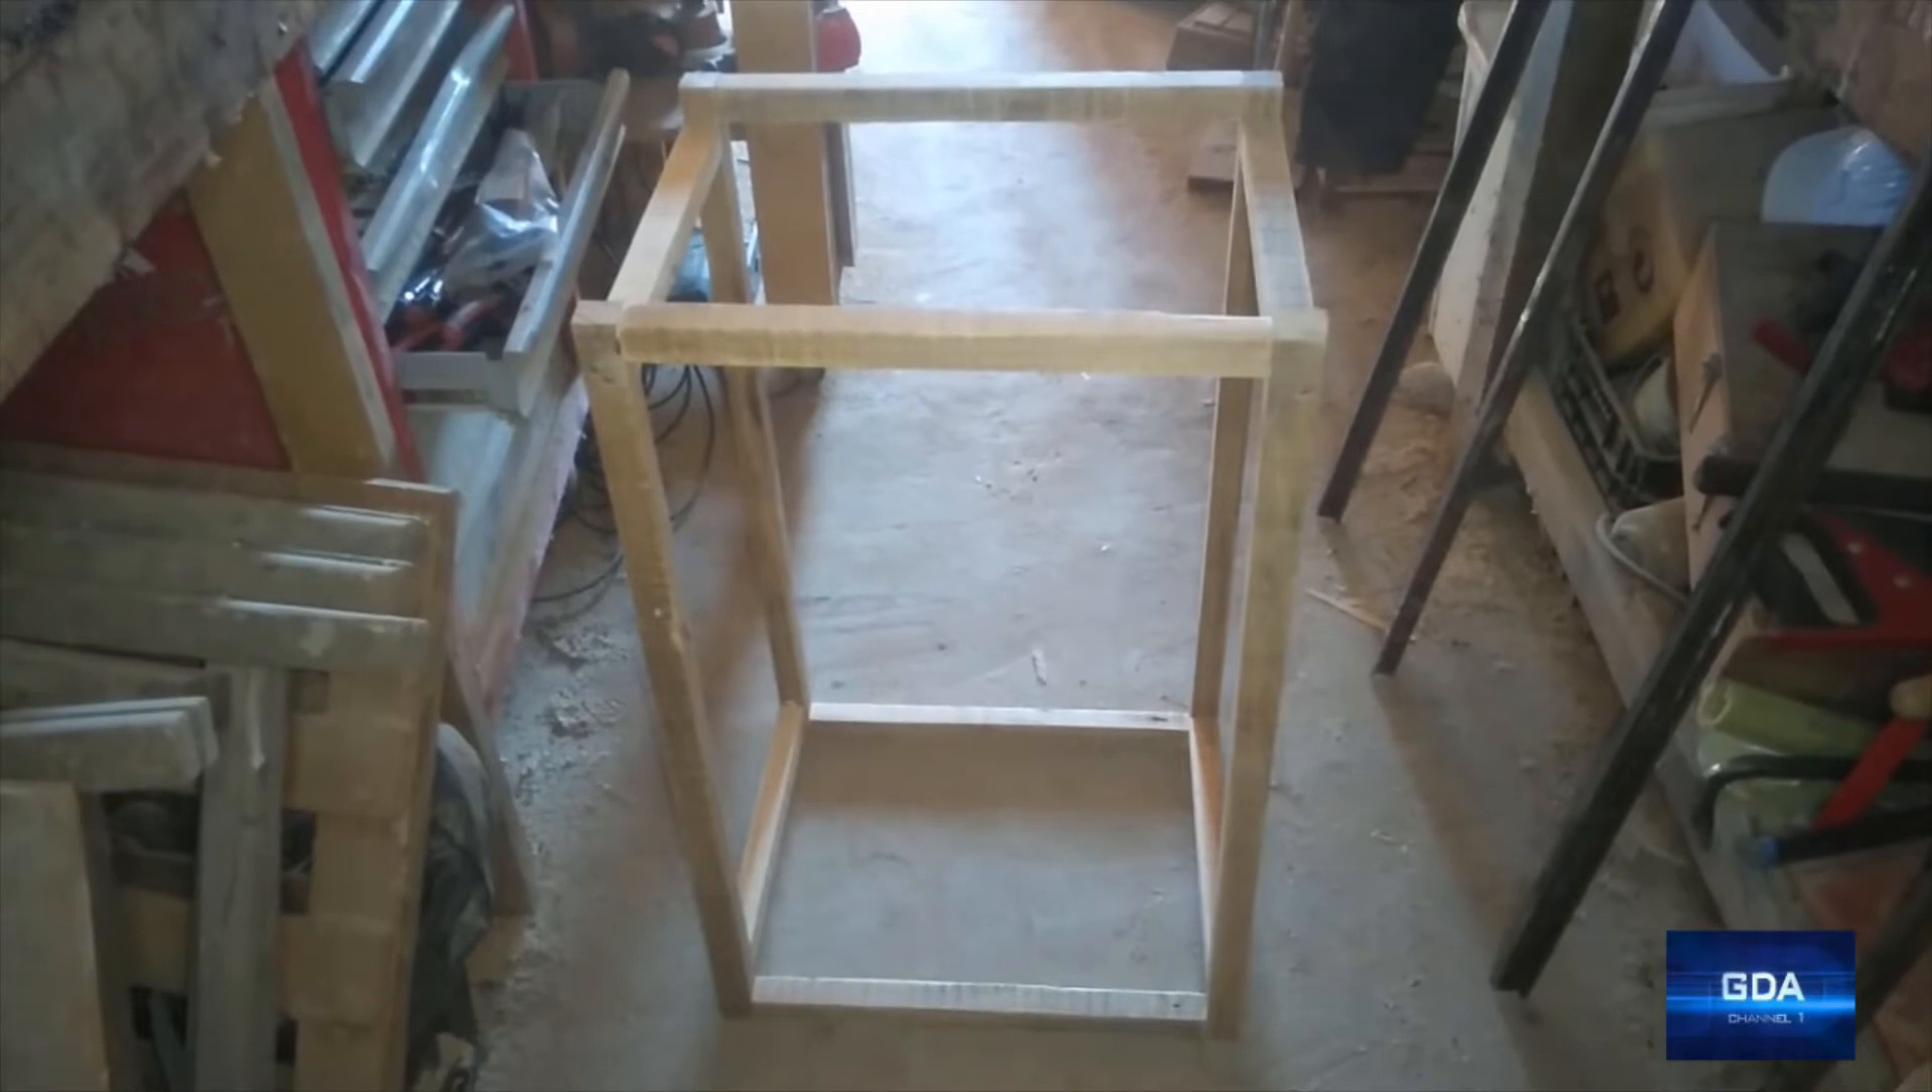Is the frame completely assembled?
Yes.